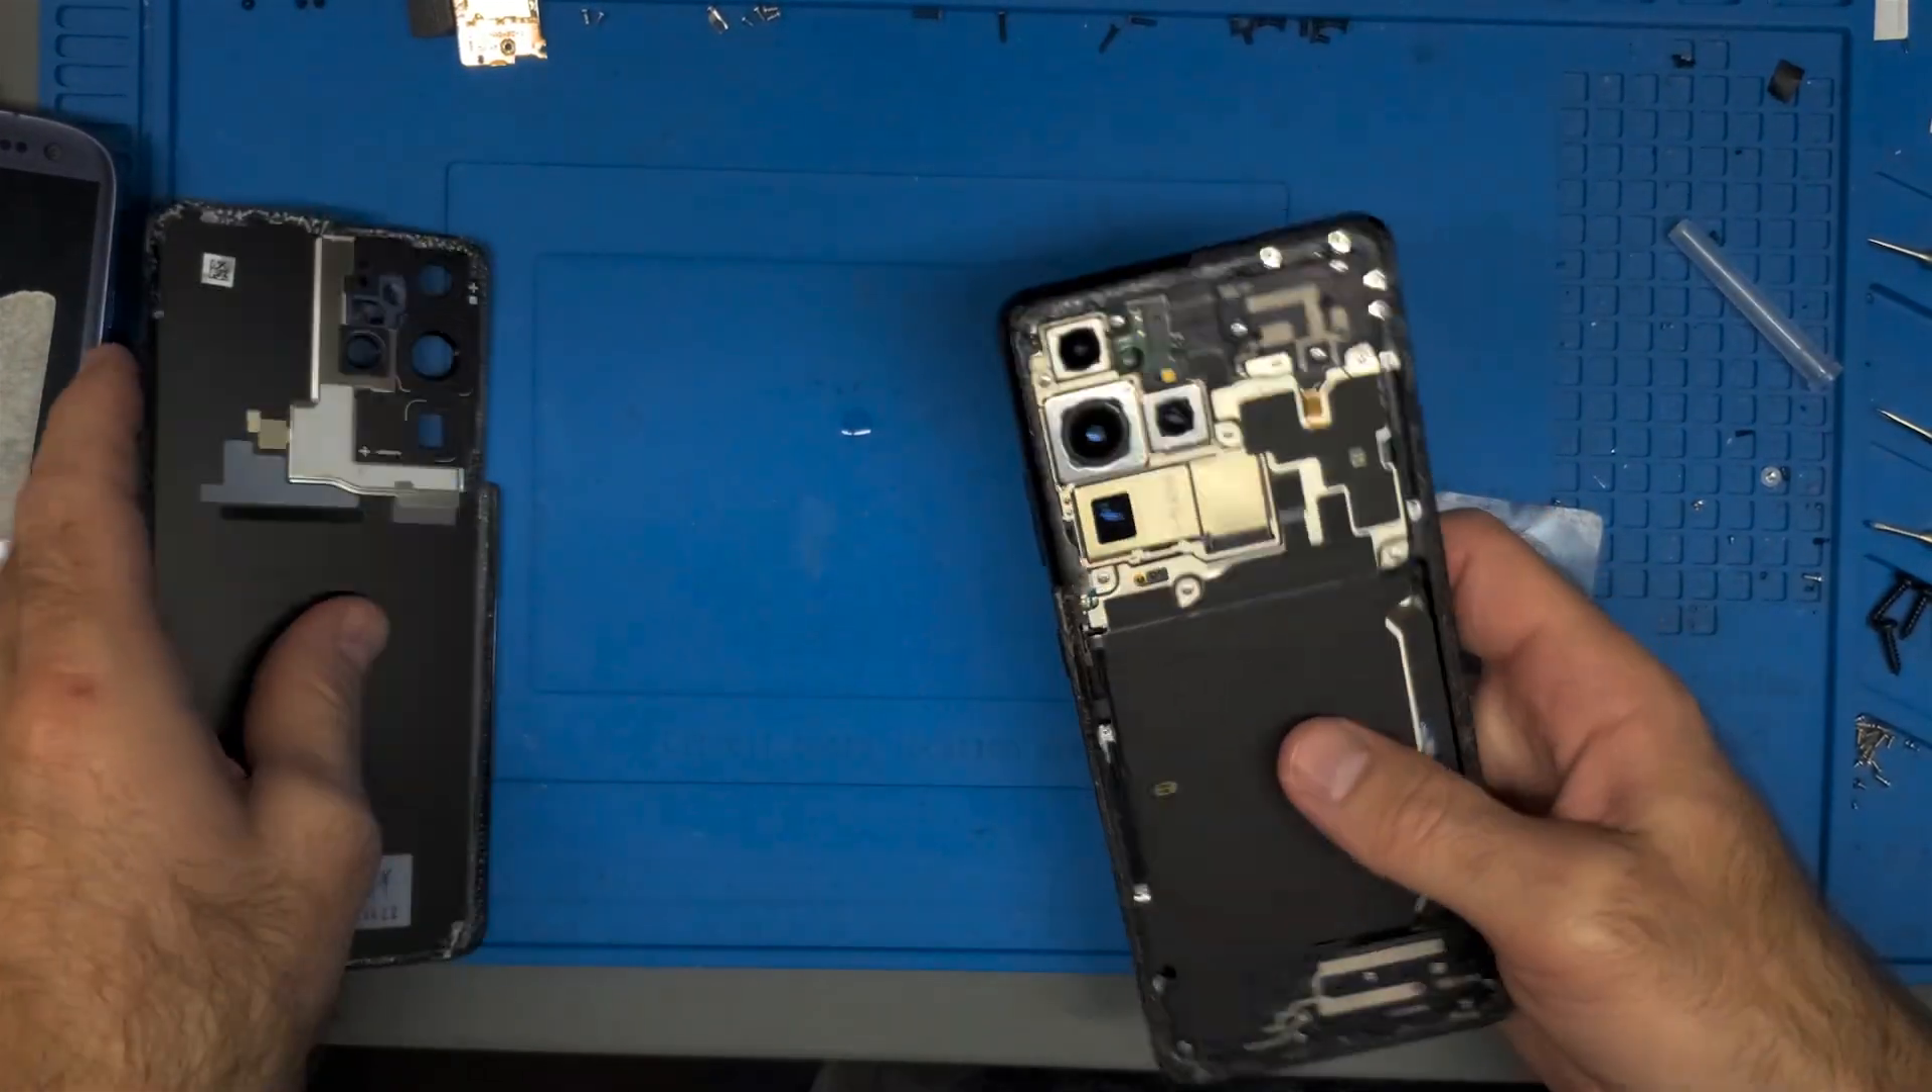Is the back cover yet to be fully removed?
No.